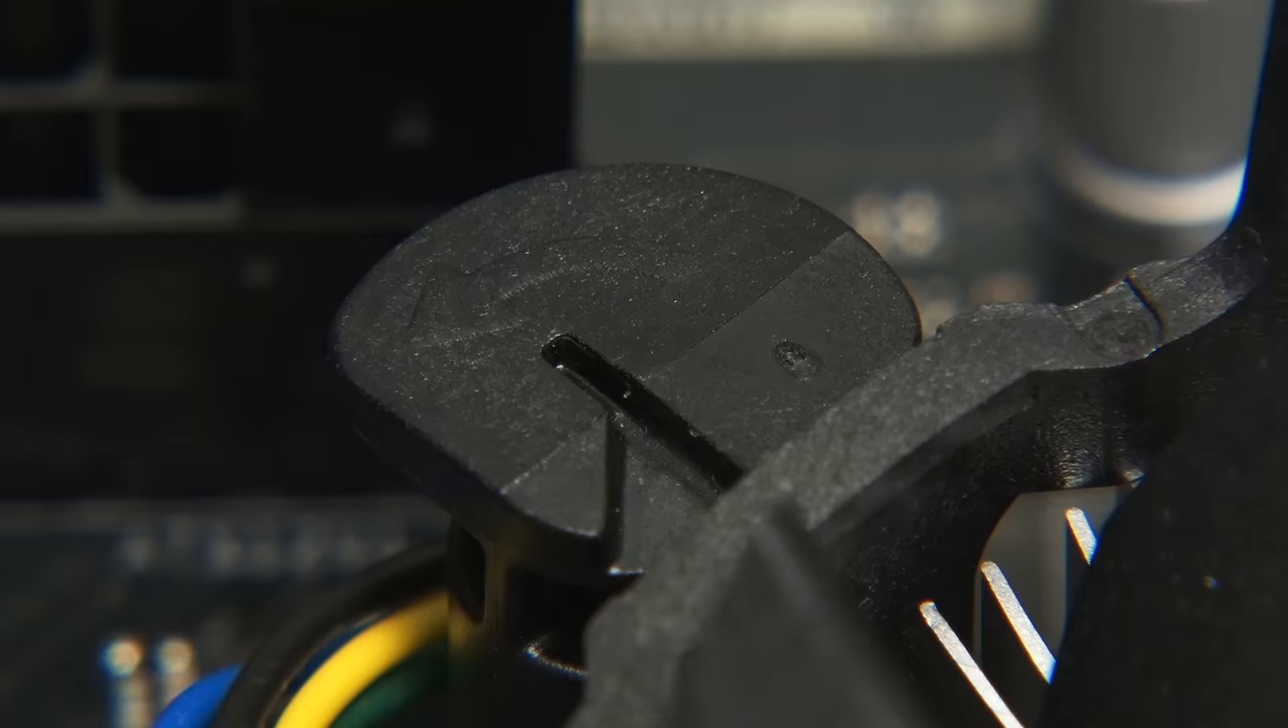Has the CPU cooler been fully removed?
No.